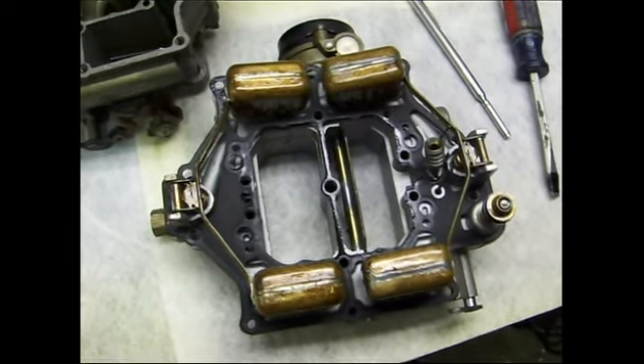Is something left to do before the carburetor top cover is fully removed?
No.